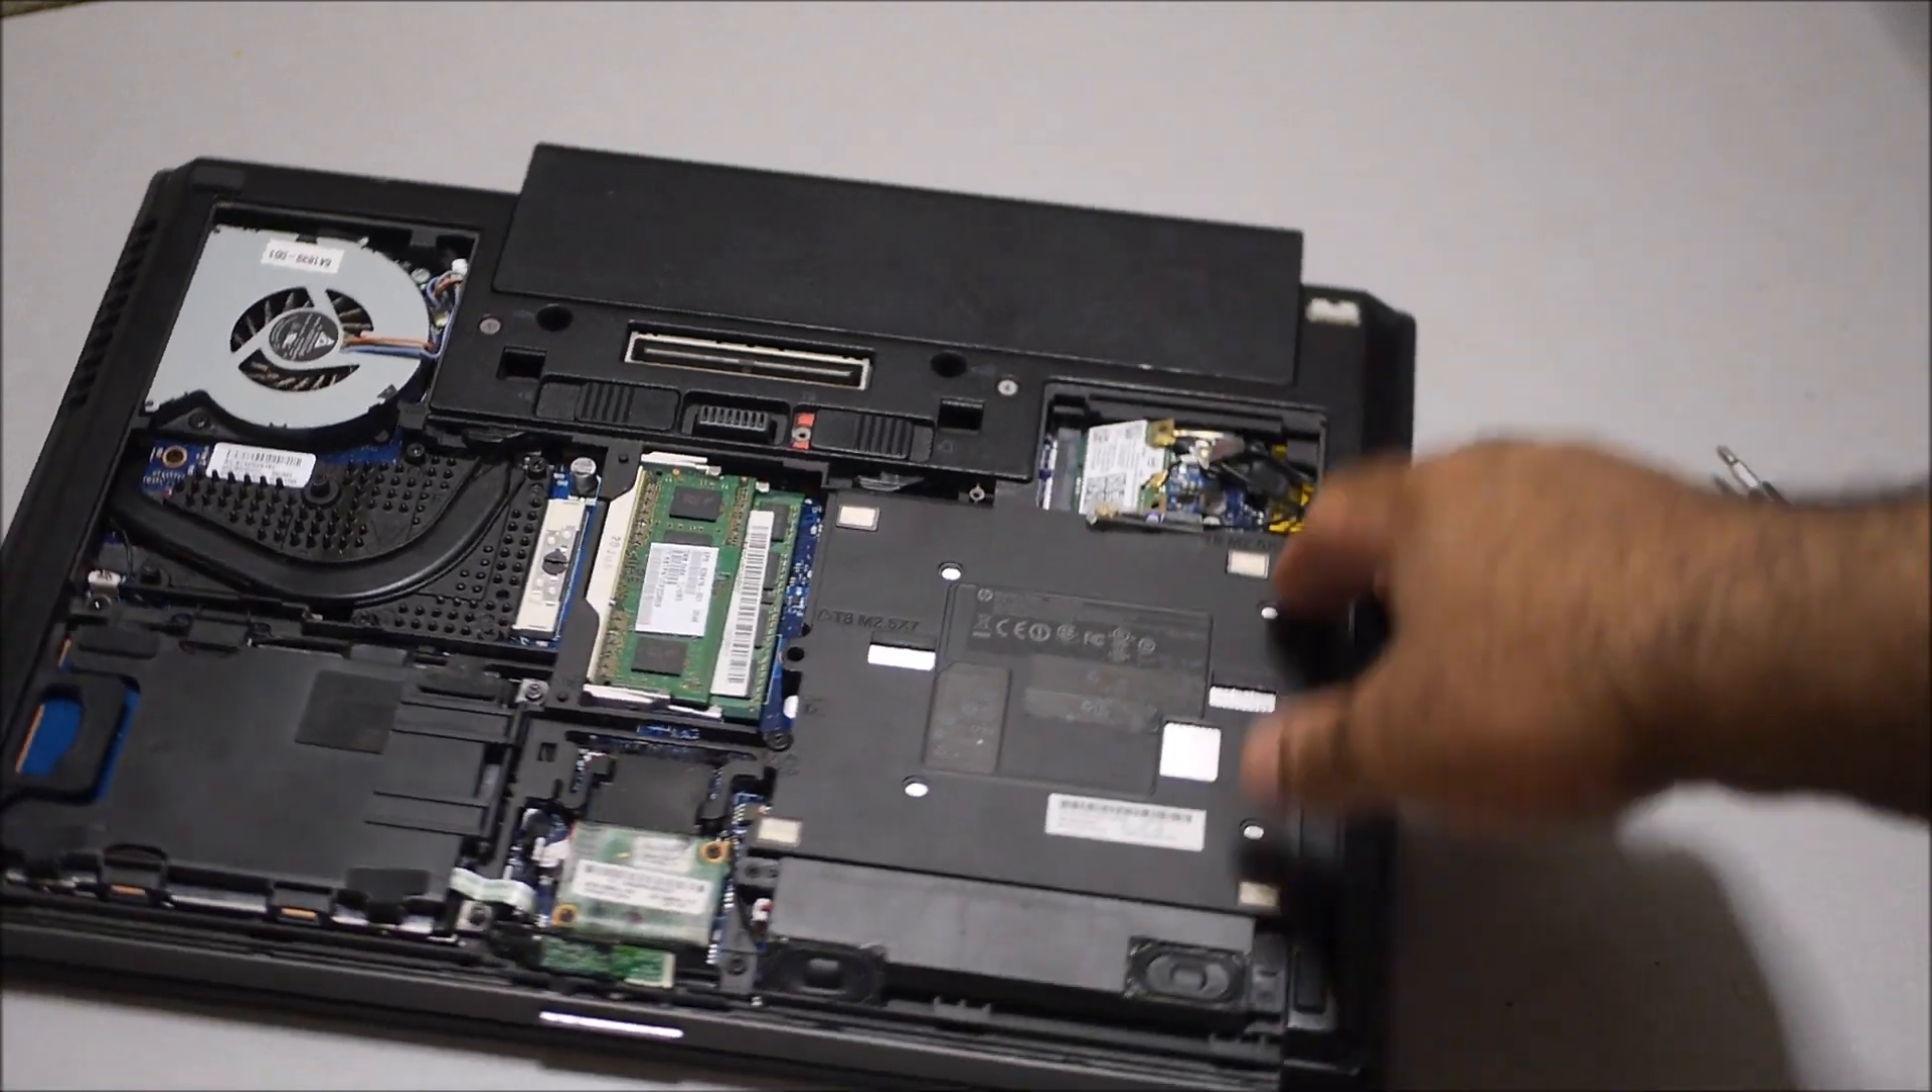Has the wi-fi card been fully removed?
No.